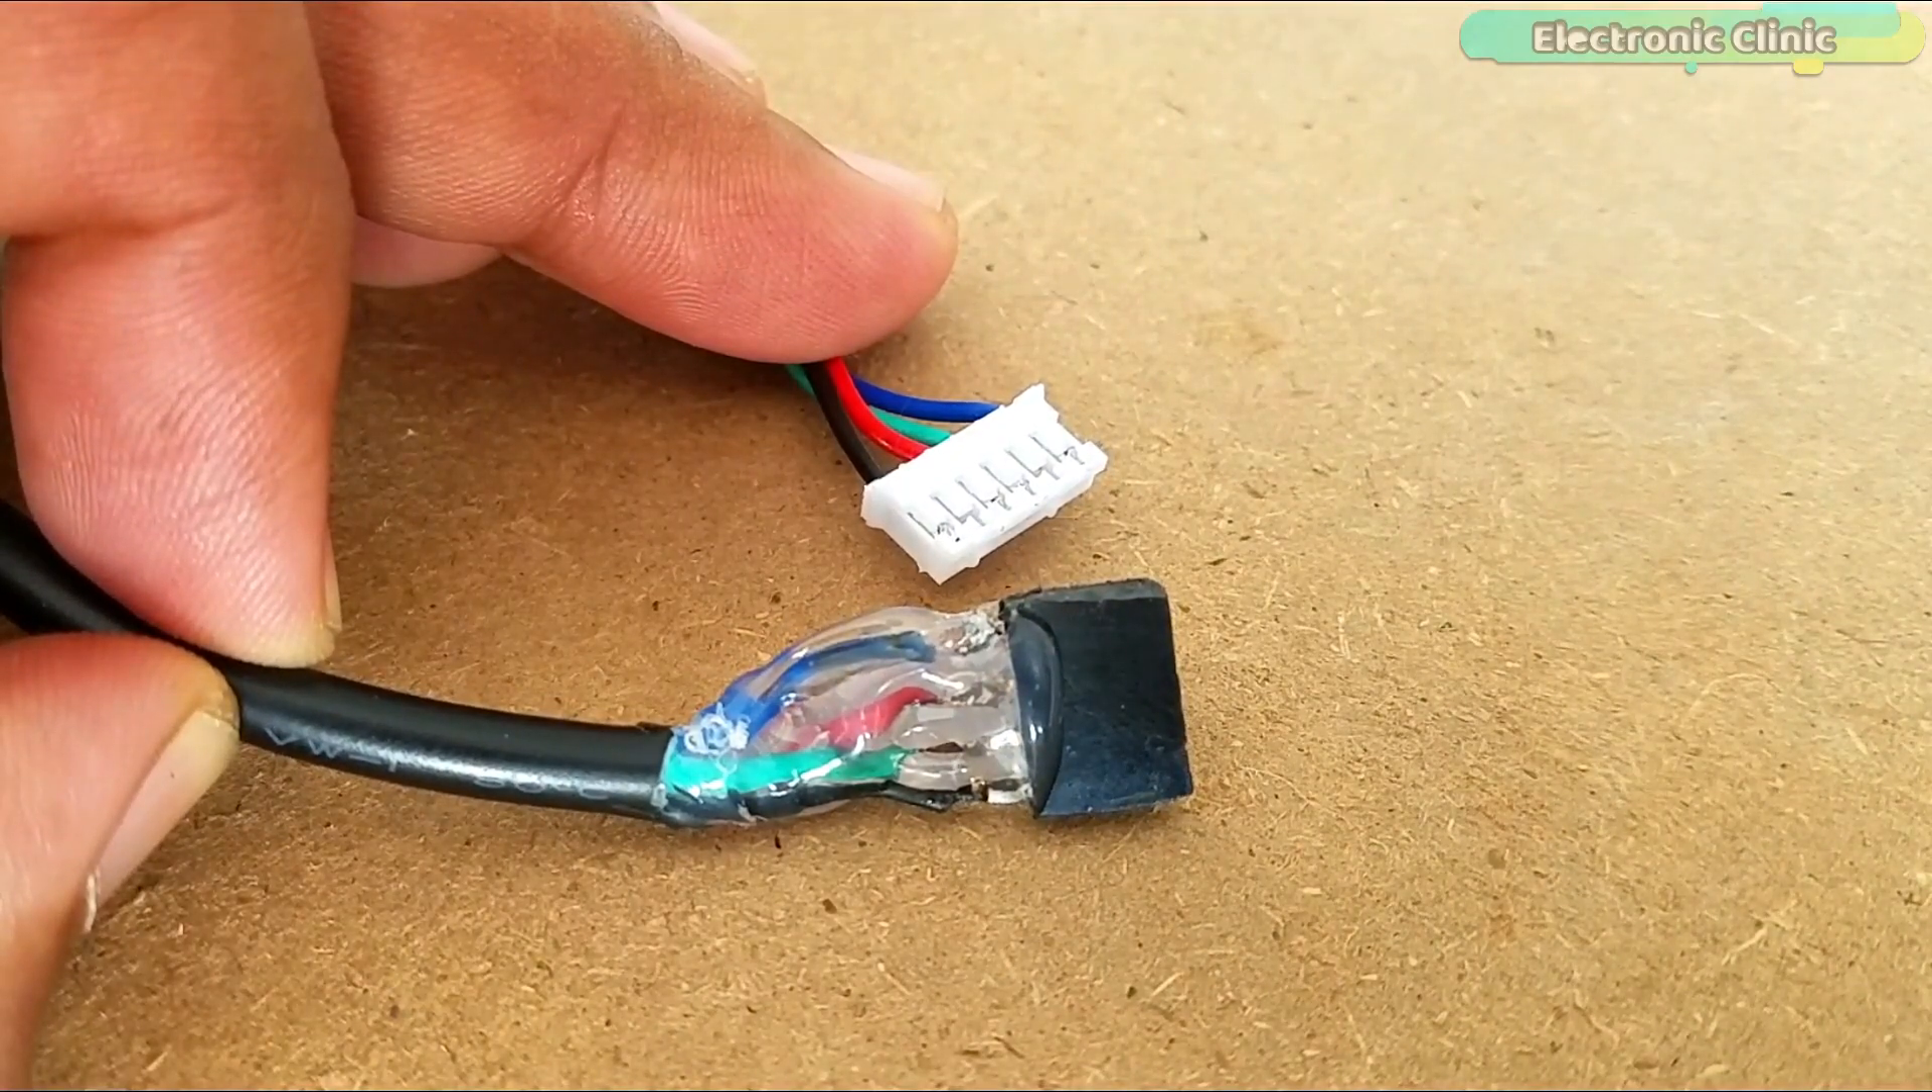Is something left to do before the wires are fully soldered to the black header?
No.